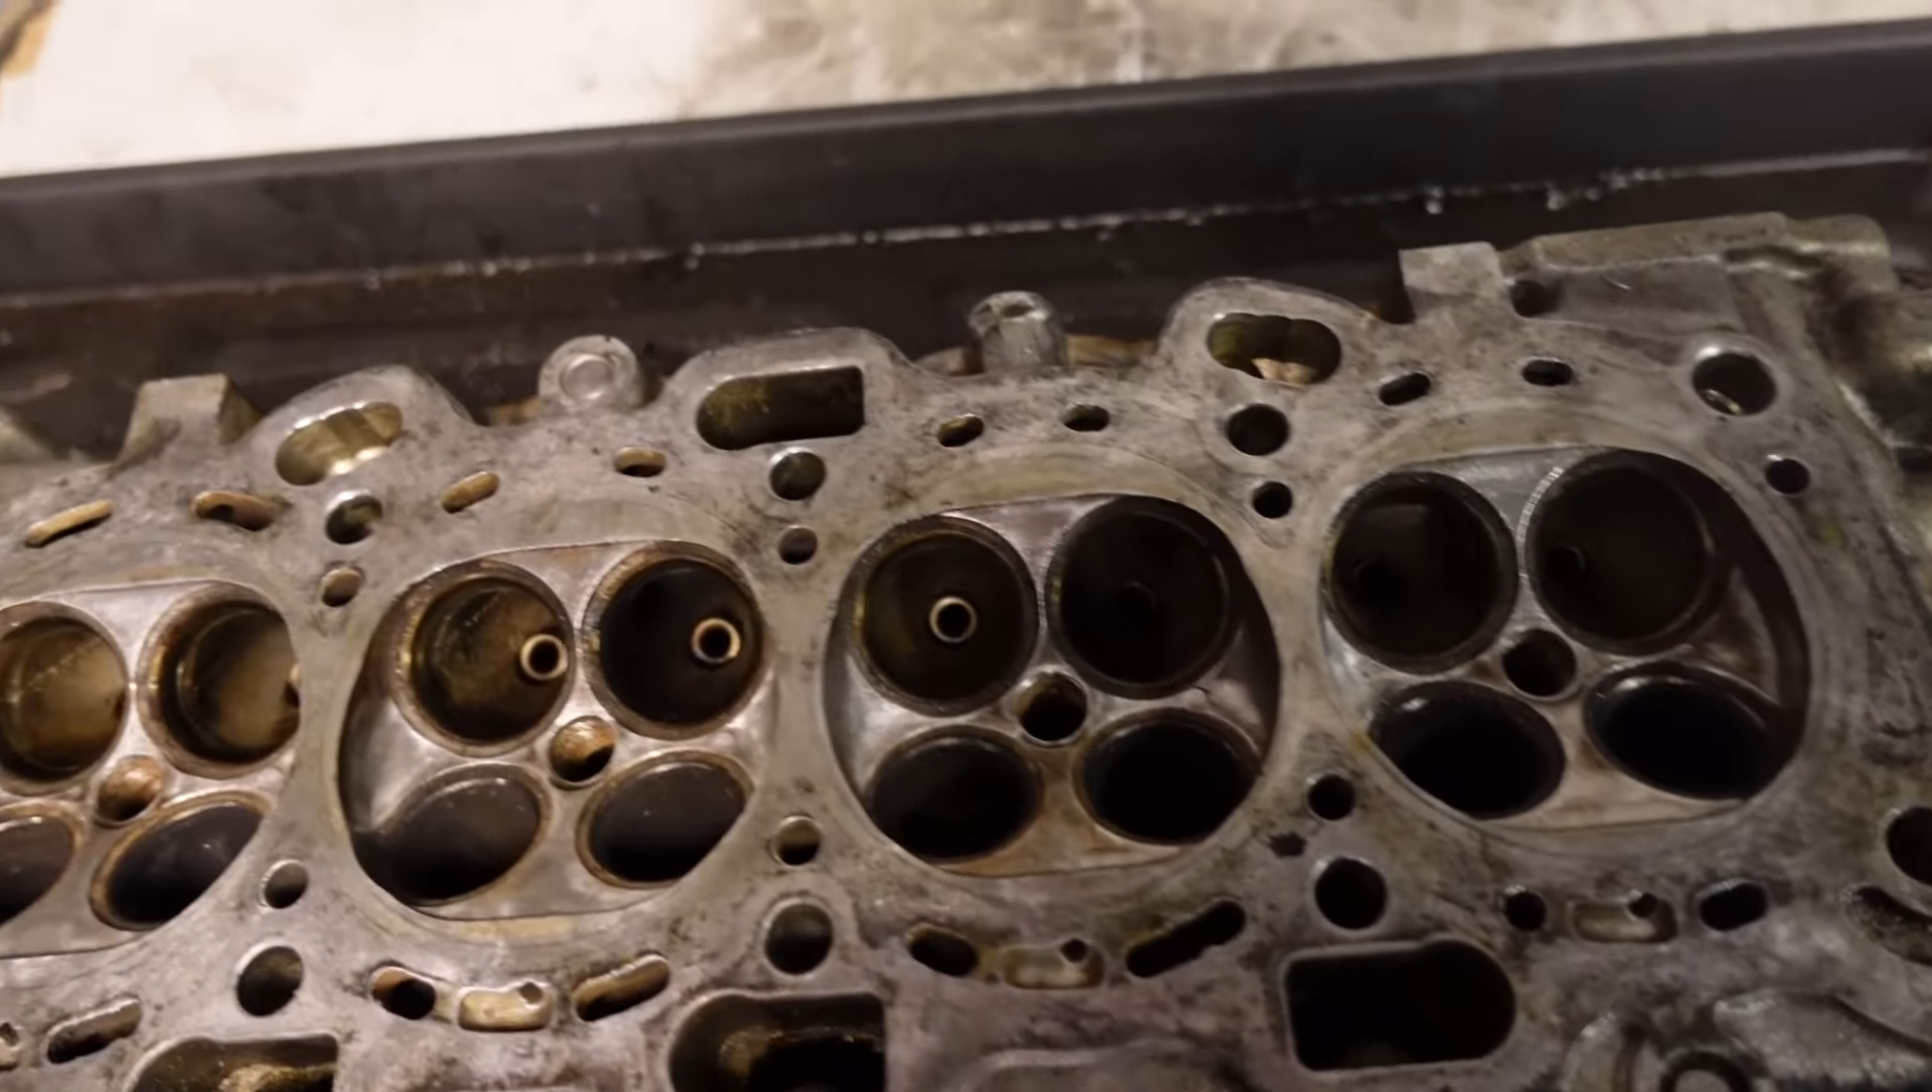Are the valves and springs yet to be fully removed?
No.